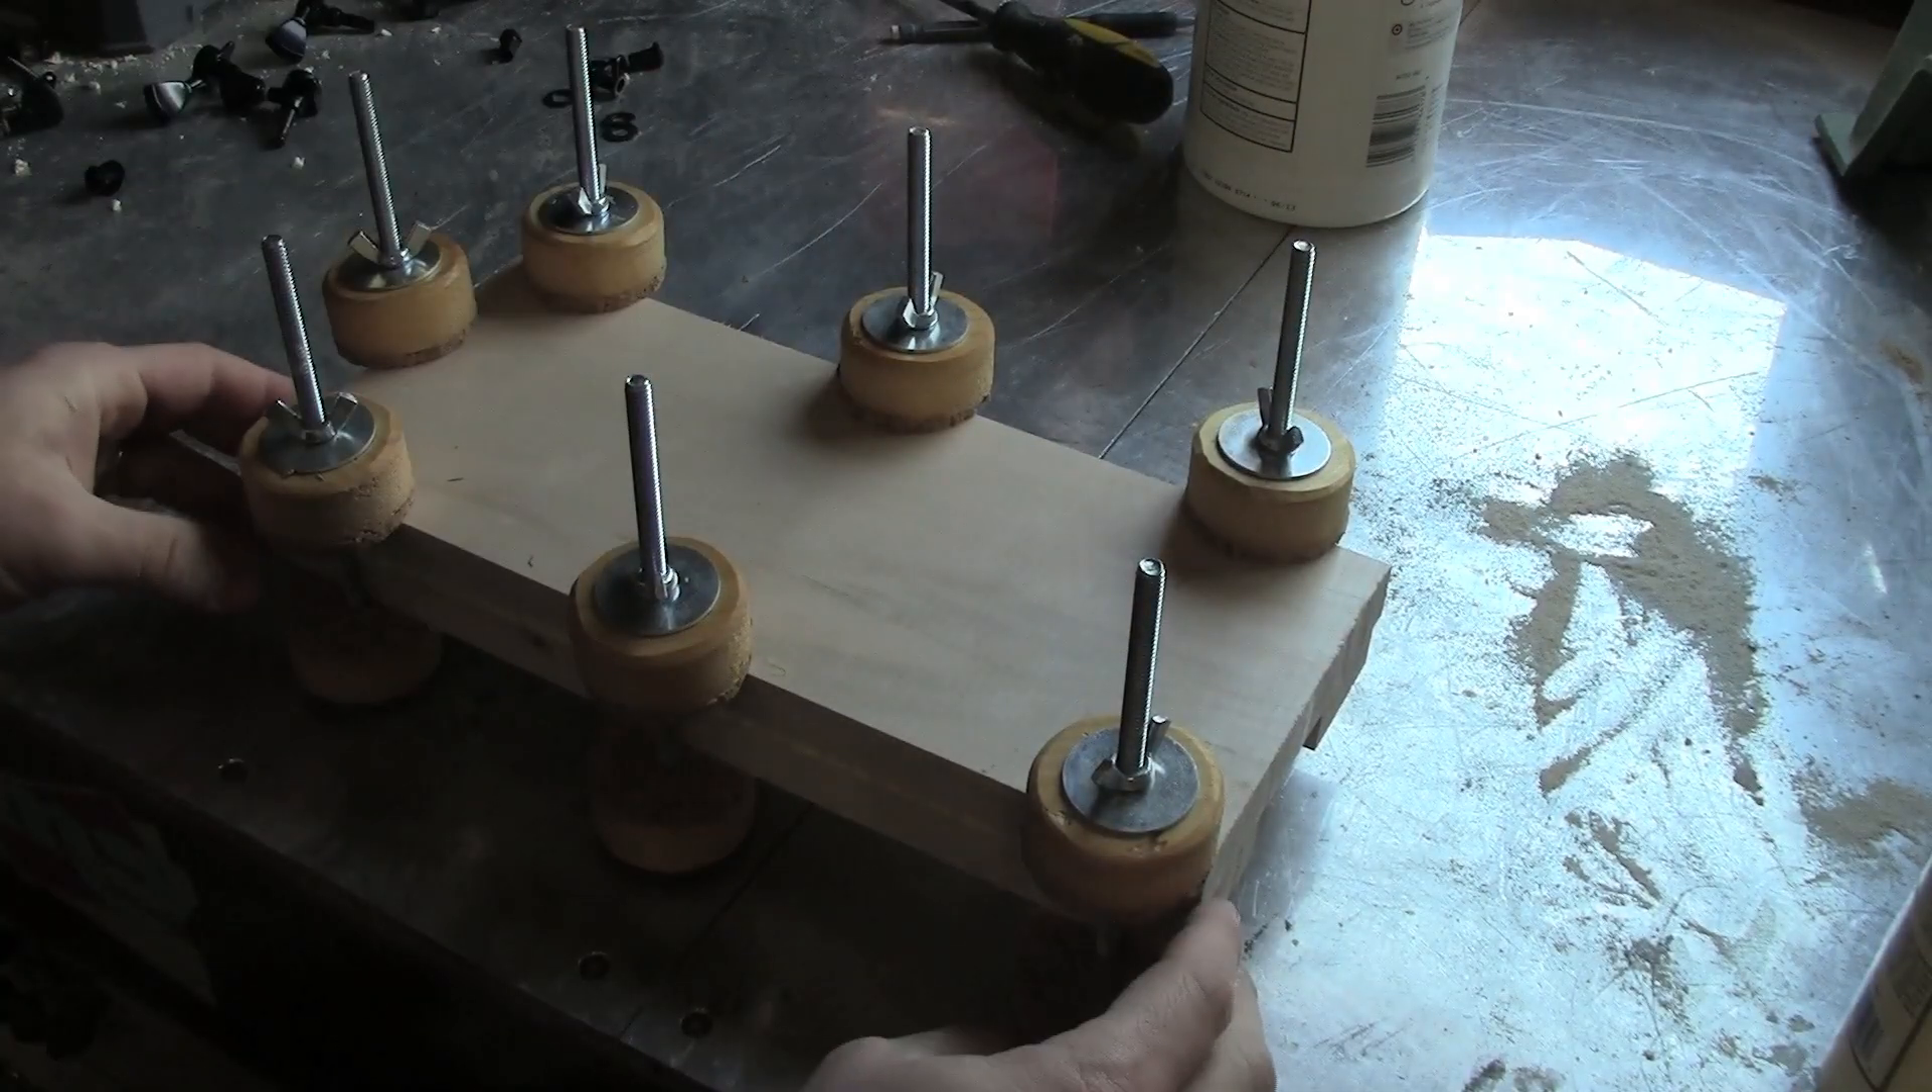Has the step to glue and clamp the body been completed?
Yes.